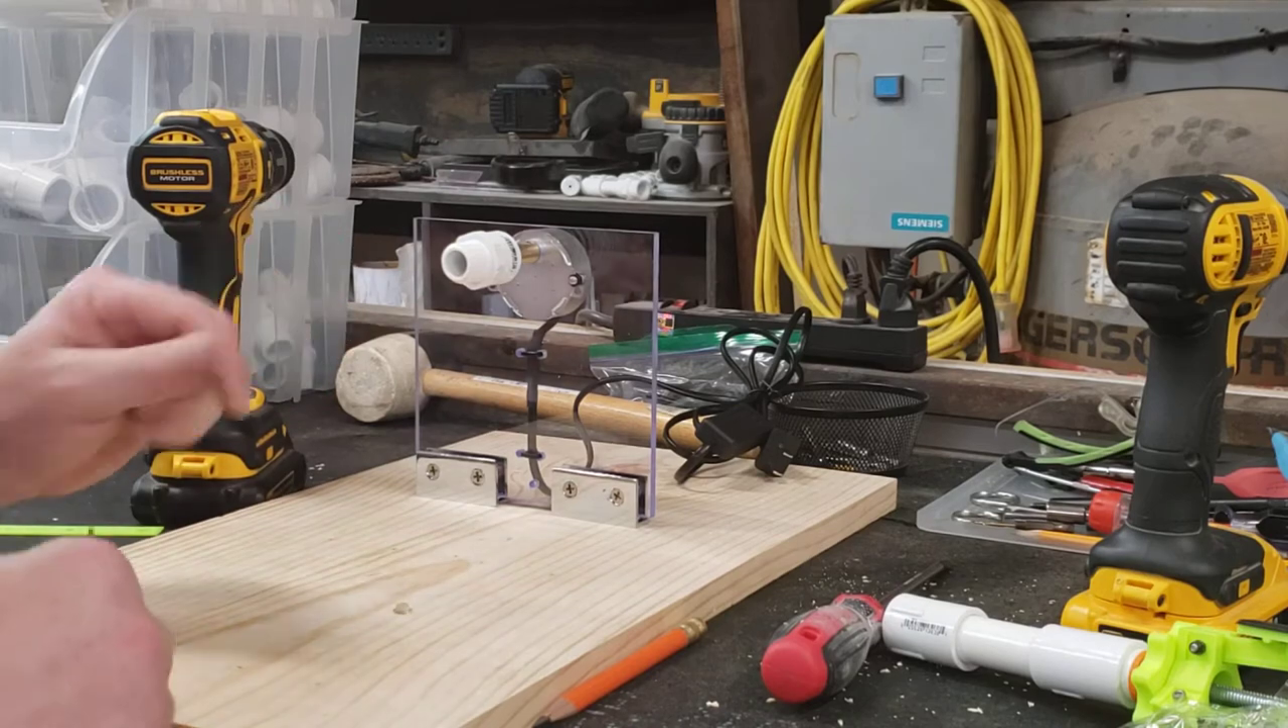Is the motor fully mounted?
Yes.